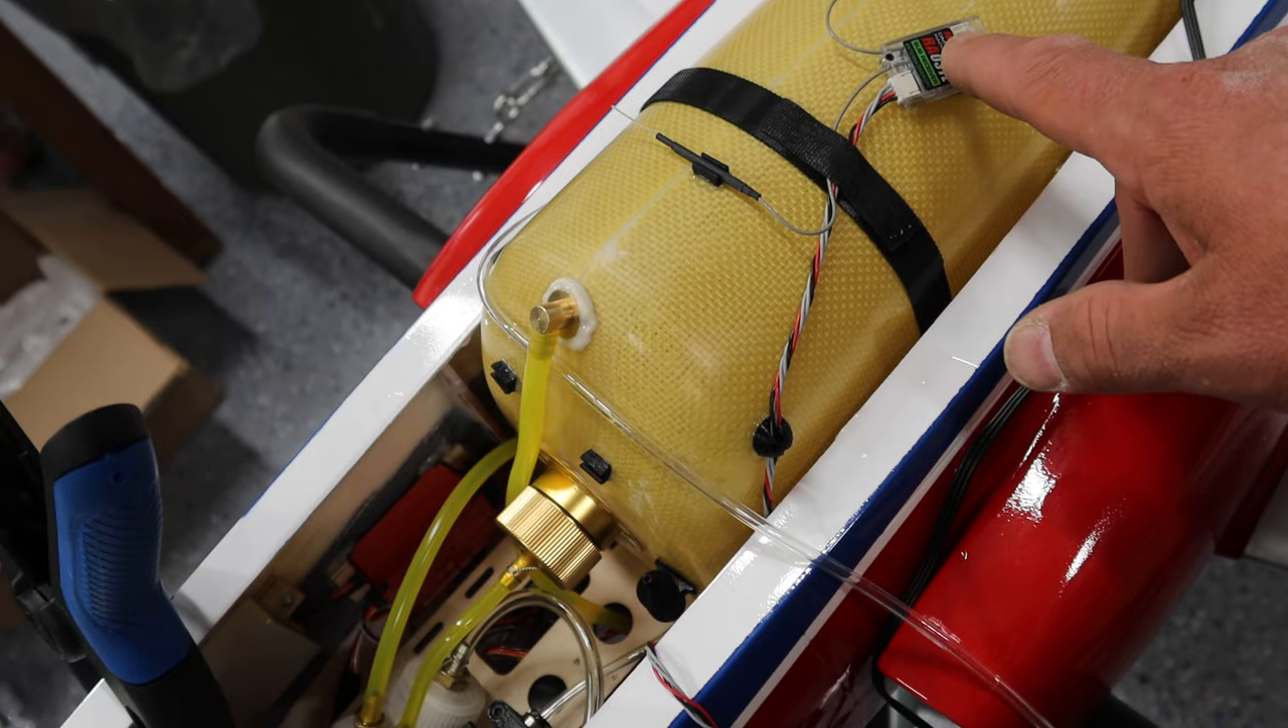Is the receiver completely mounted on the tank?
Yes.